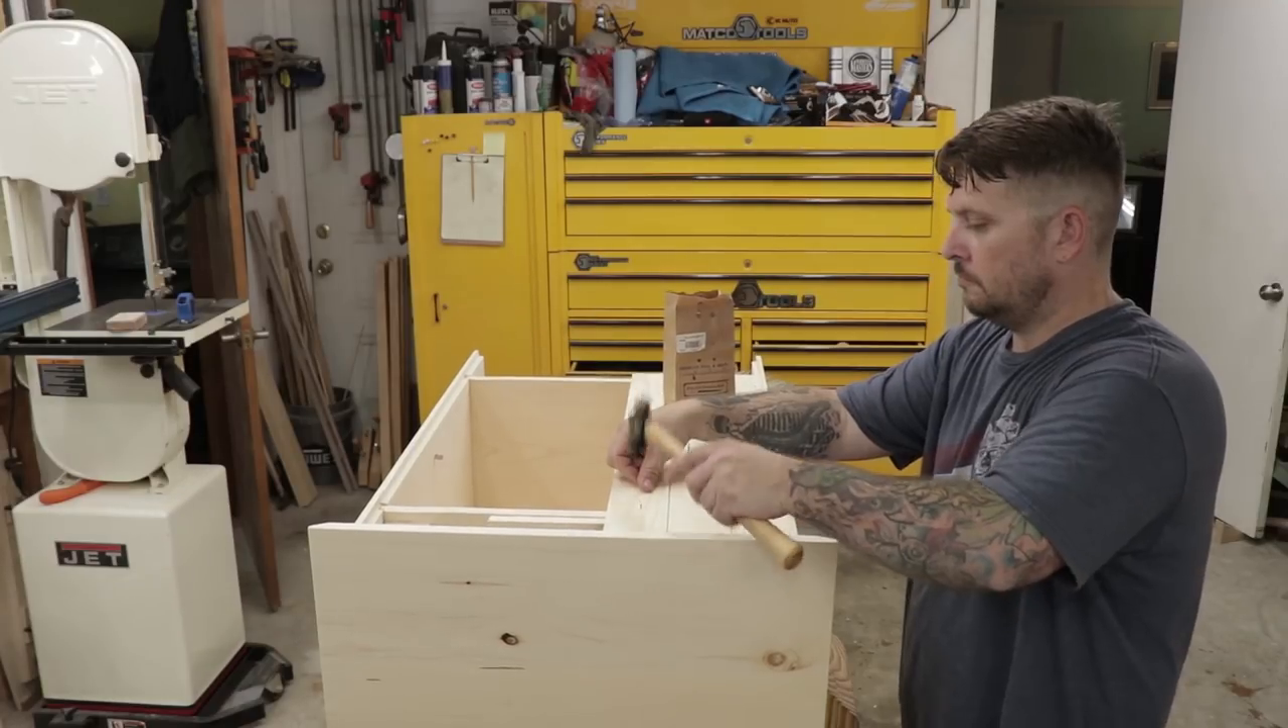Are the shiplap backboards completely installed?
No.